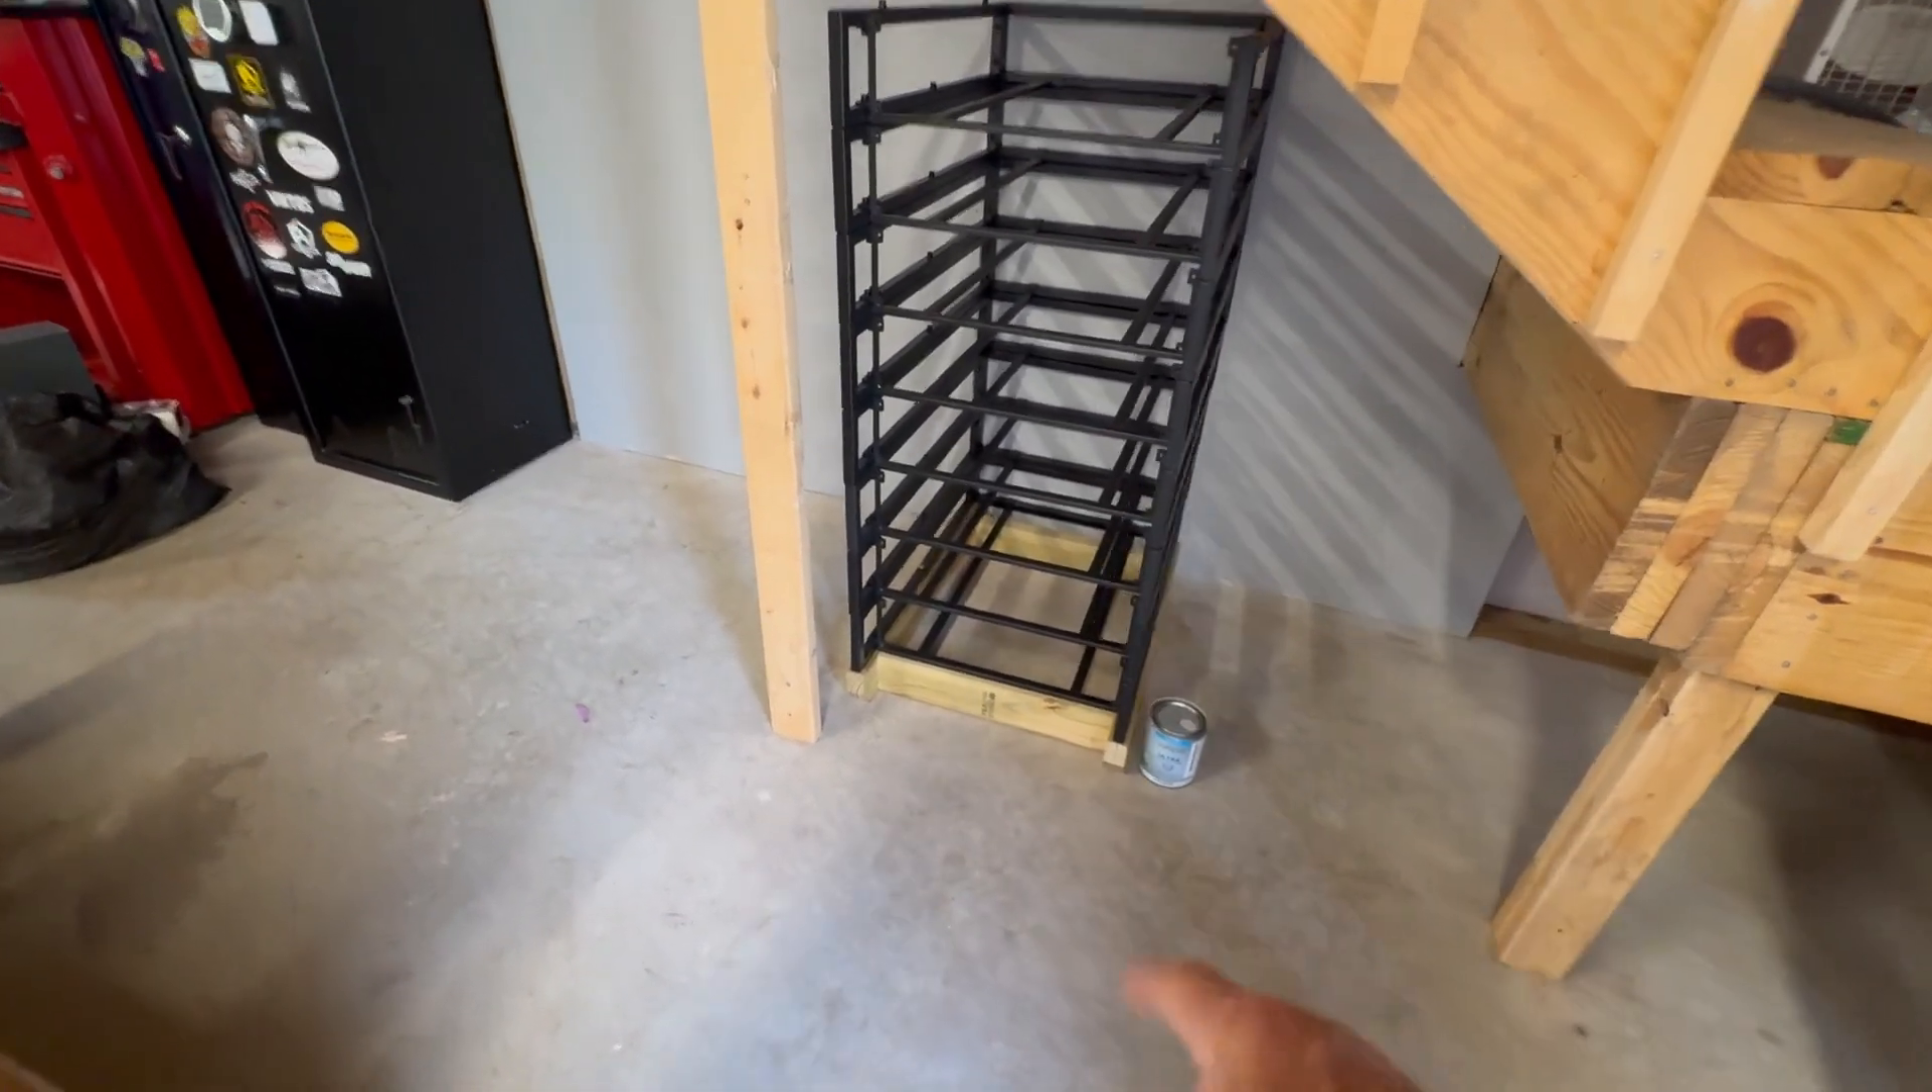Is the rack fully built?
Yes.